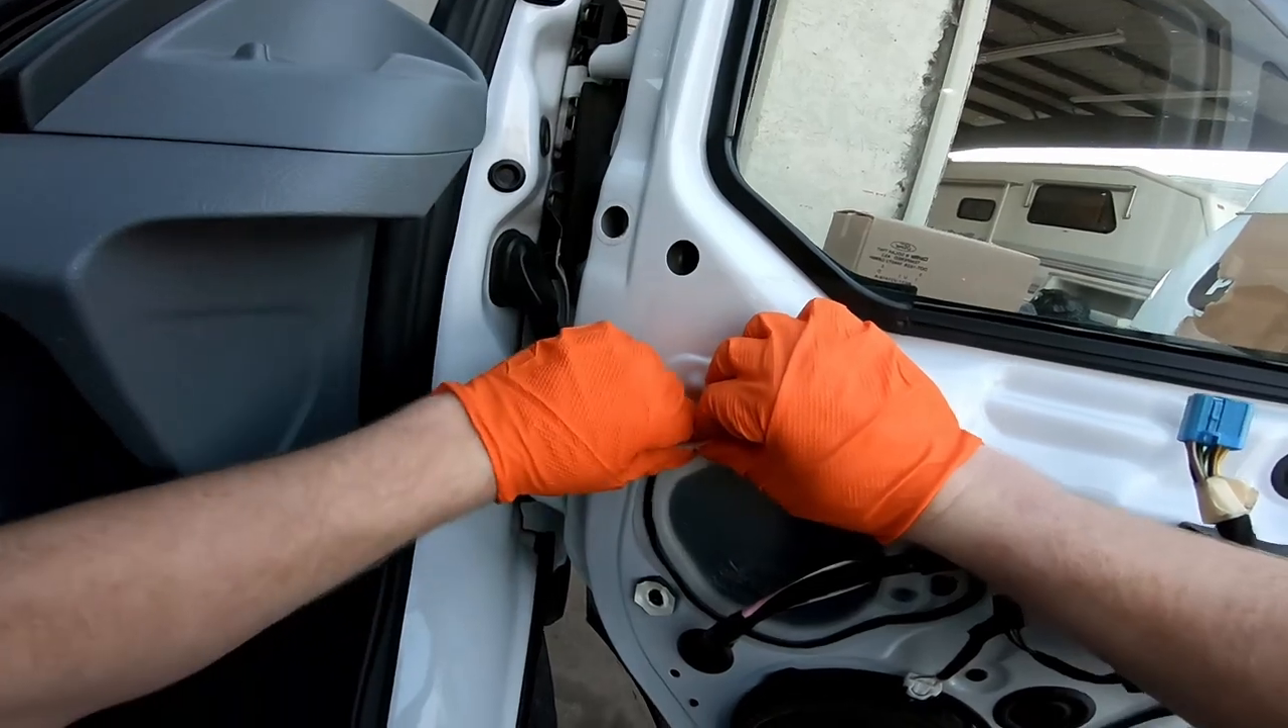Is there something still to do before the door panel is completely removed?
No.